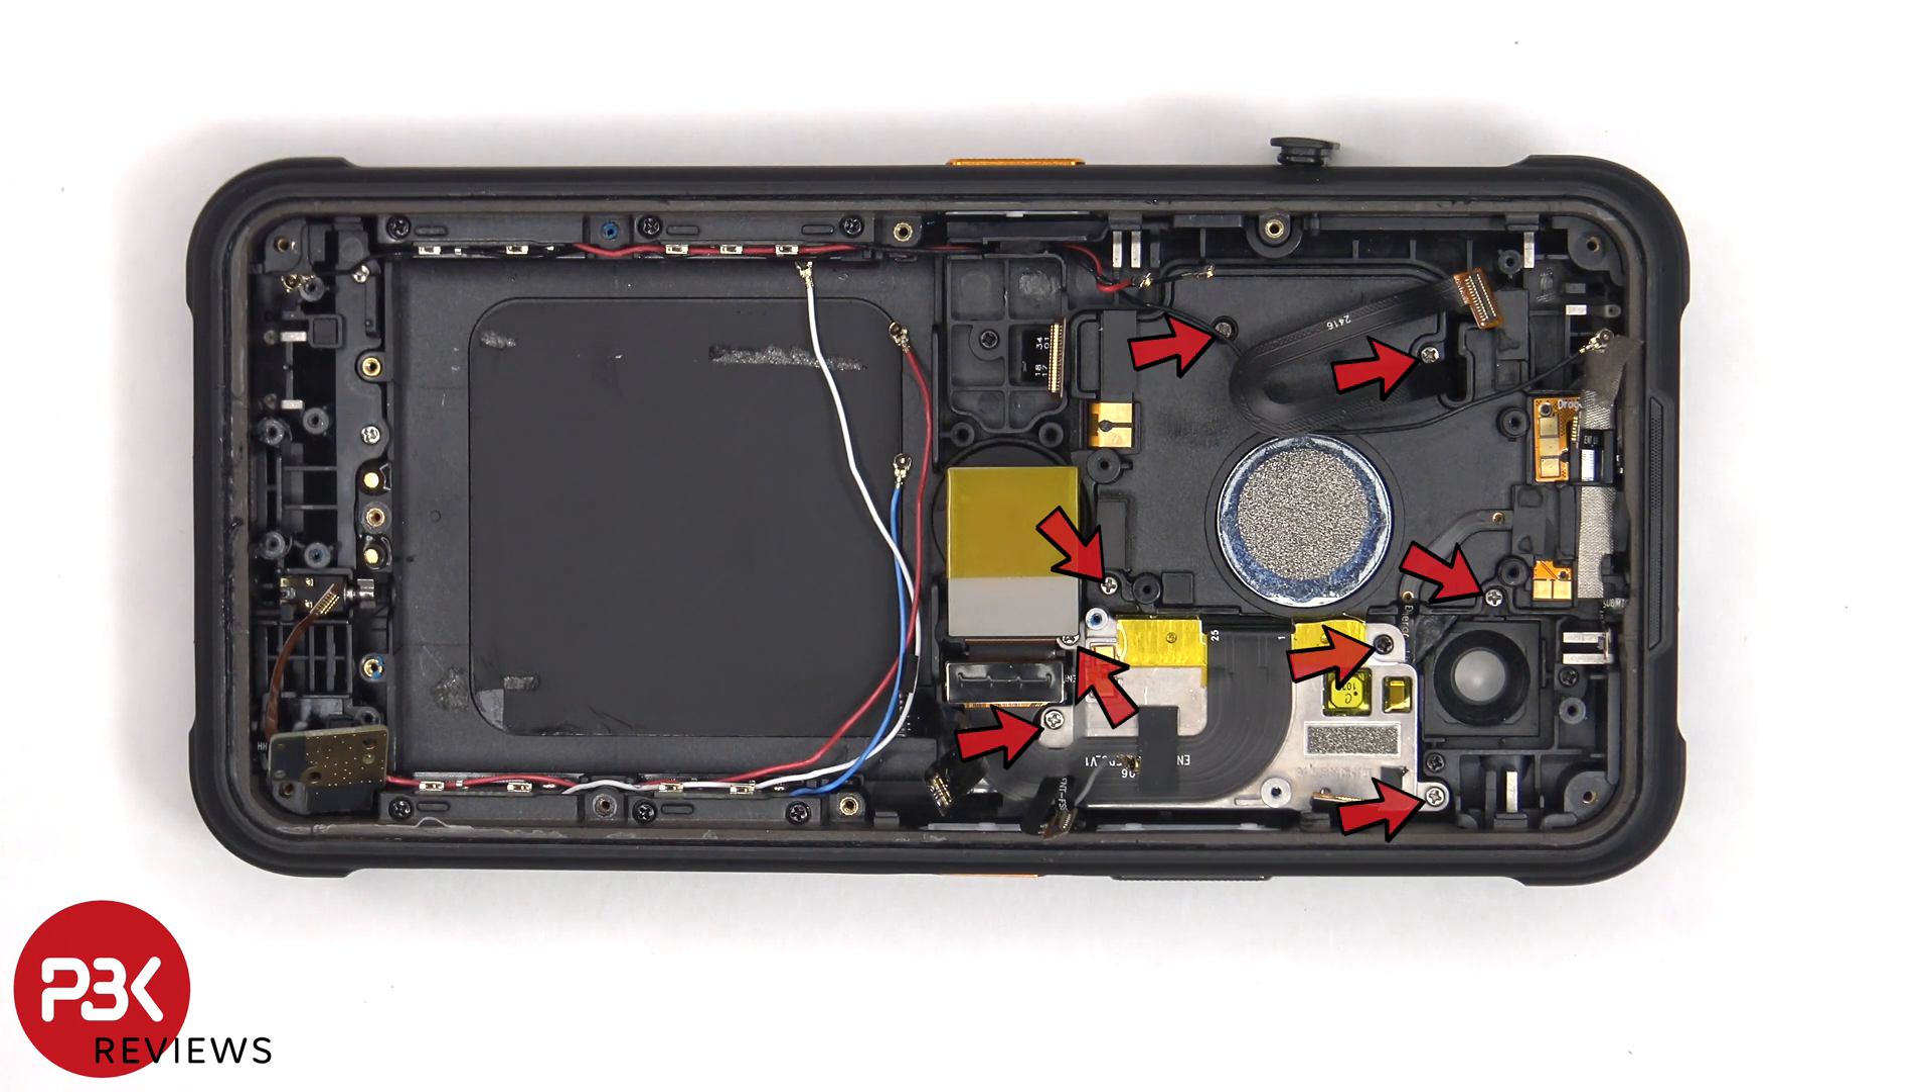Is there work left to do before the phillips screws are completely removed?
Yes.